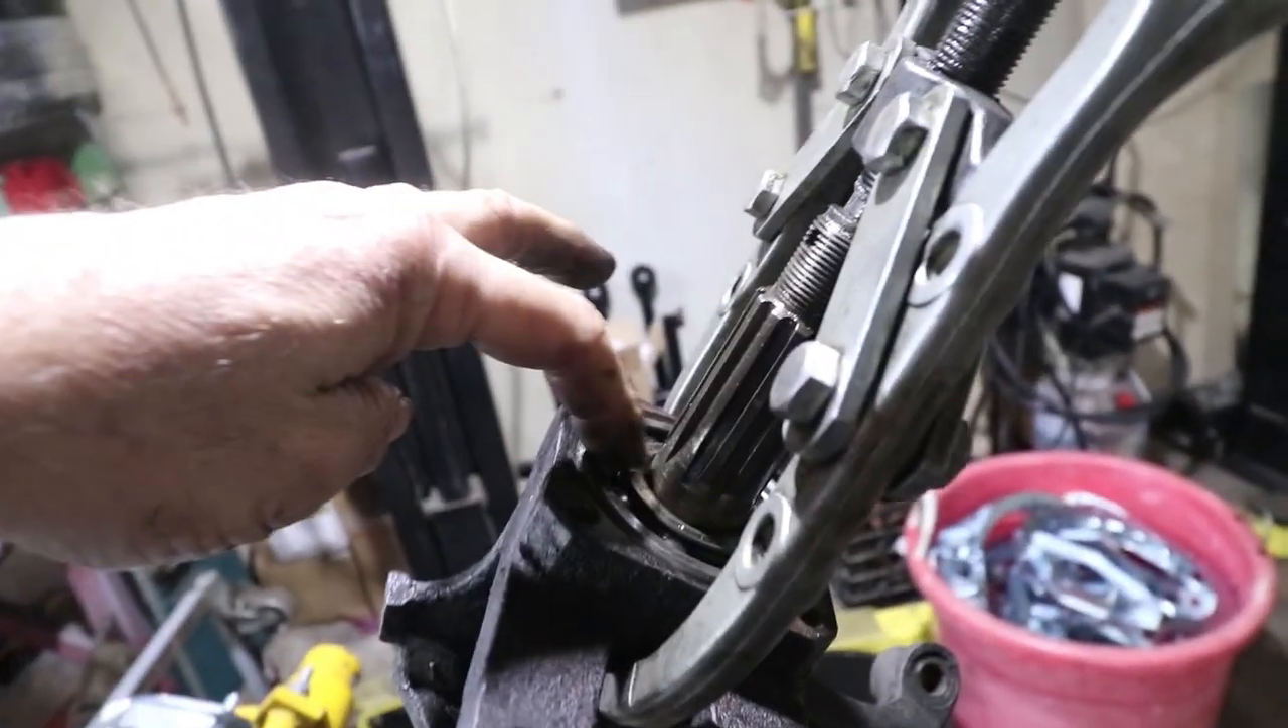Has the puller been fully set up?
Yes.